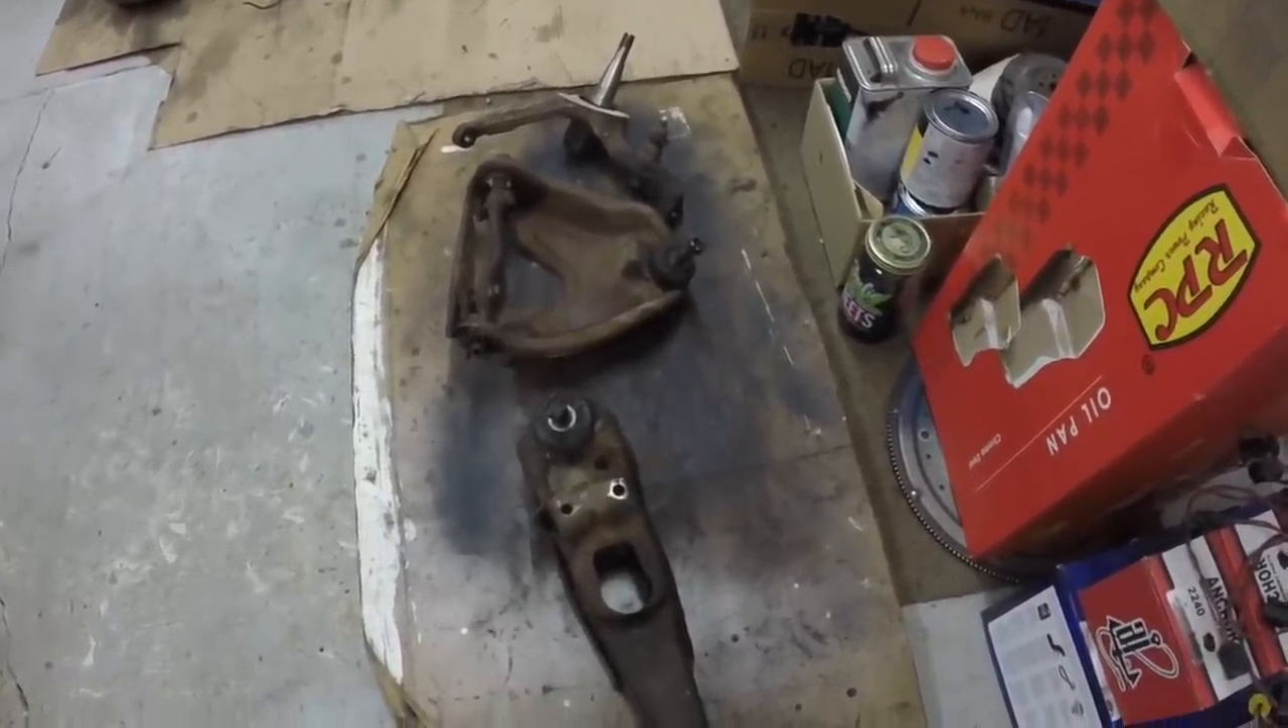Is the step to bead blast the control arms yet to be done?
Yes.